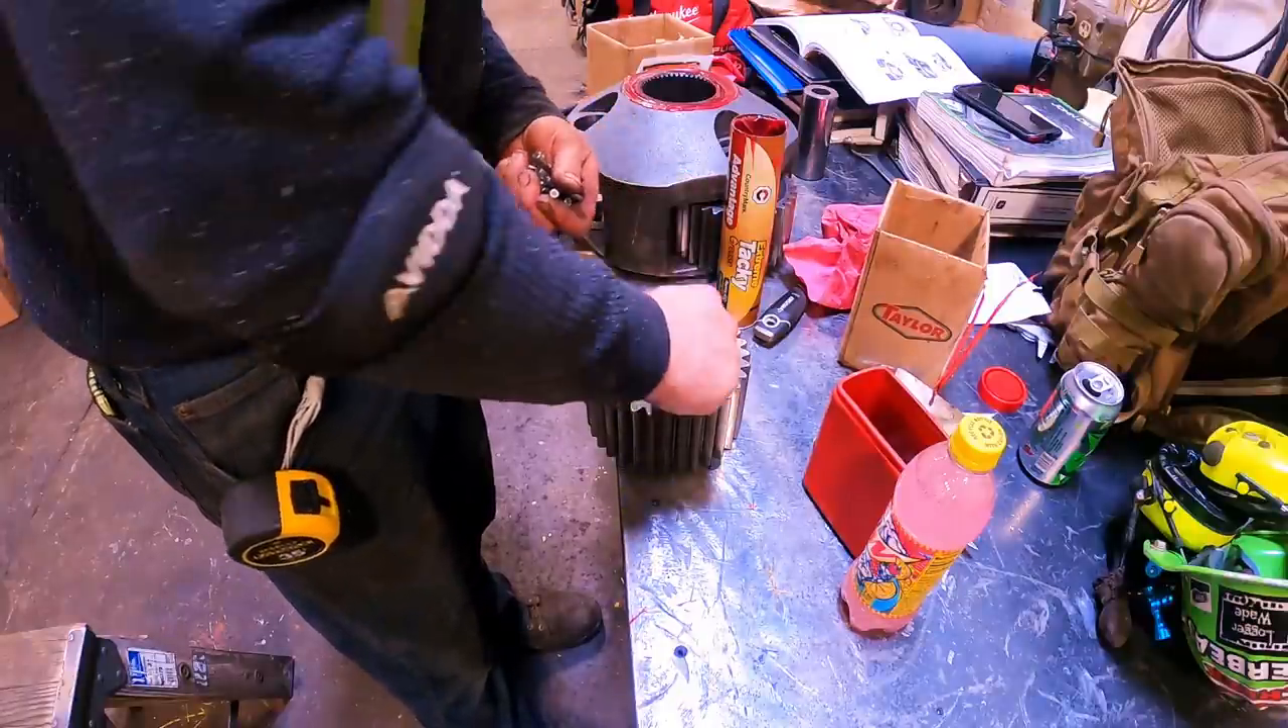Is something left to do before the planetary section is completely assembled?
Yes.